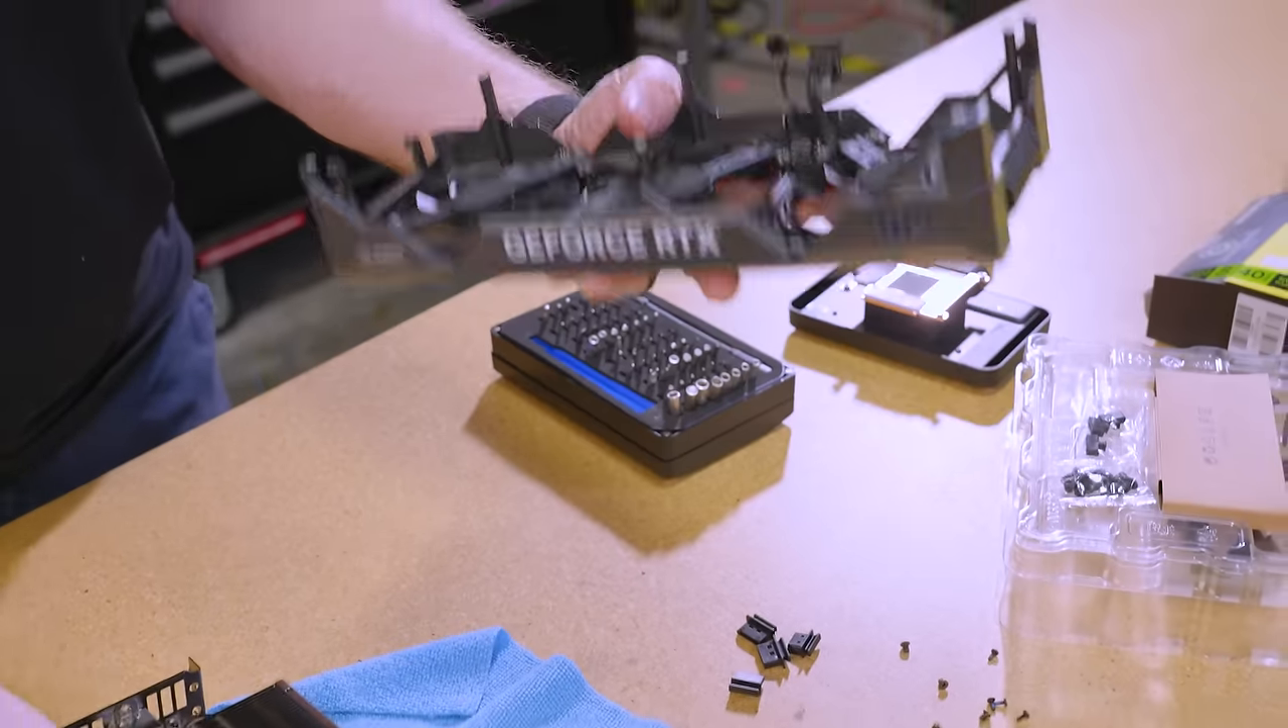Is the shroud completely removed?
Yes.